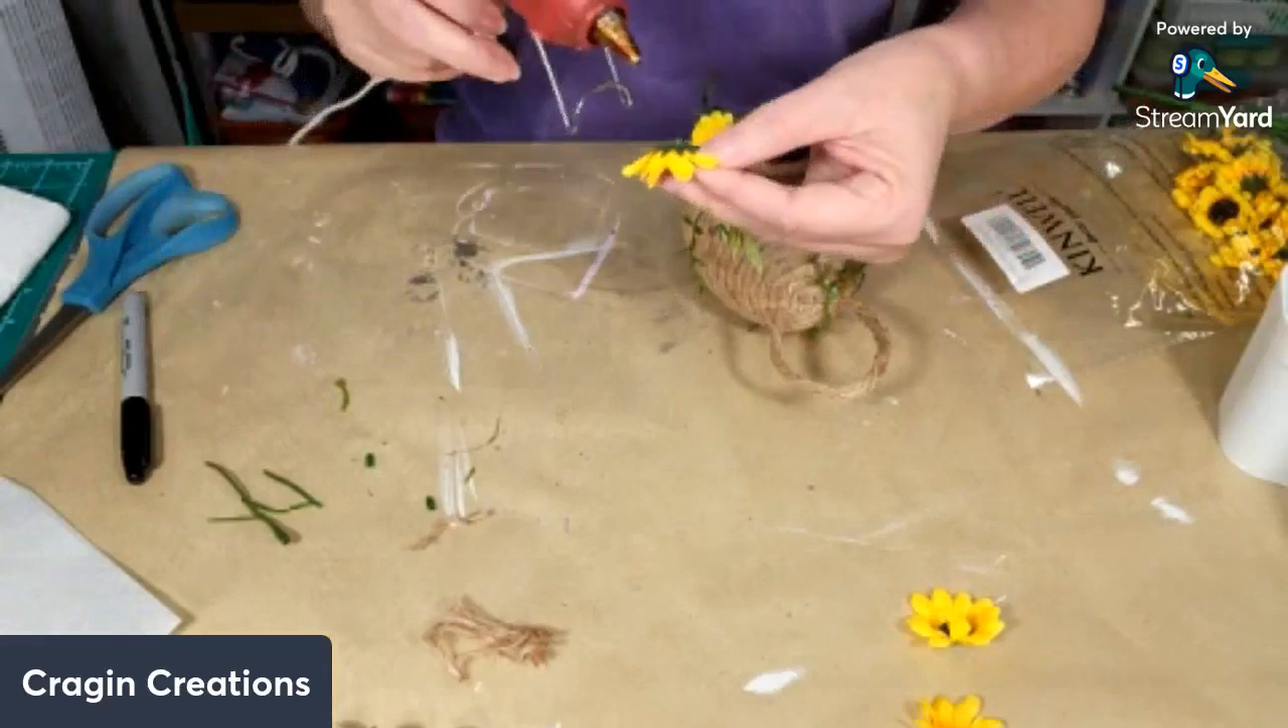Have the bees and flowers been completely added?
No.